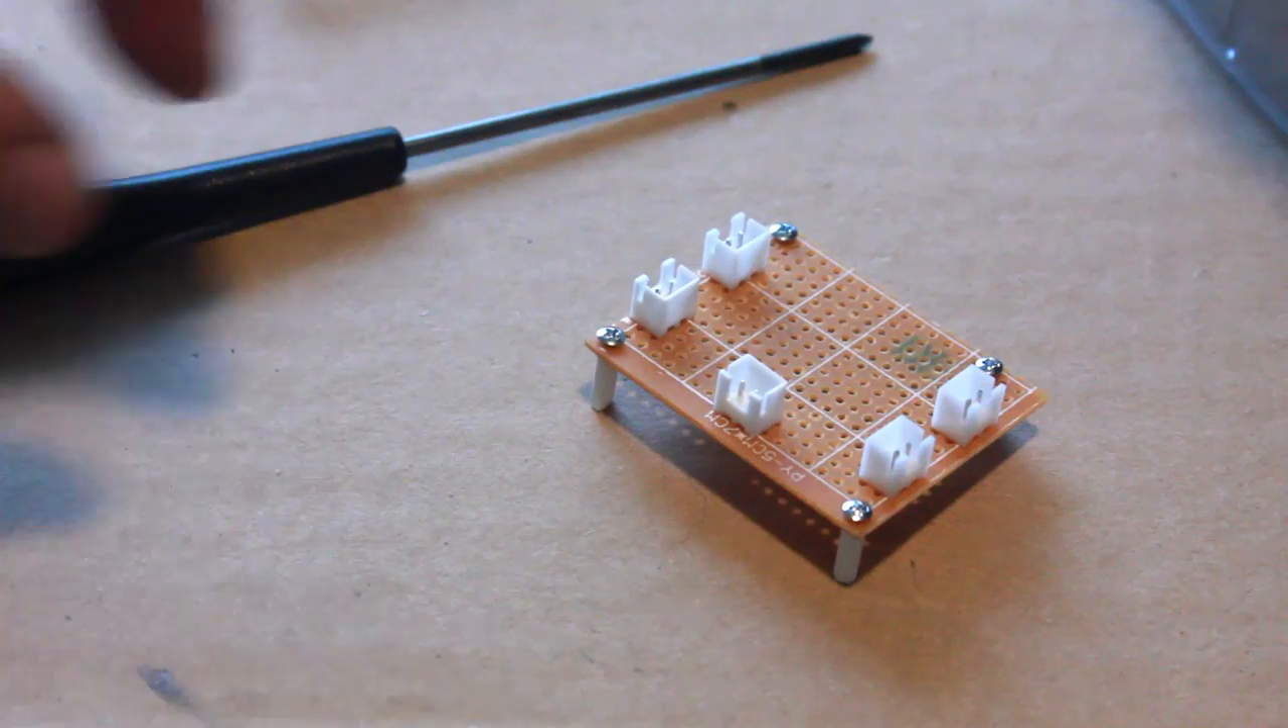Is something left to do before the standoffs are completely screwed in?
No.